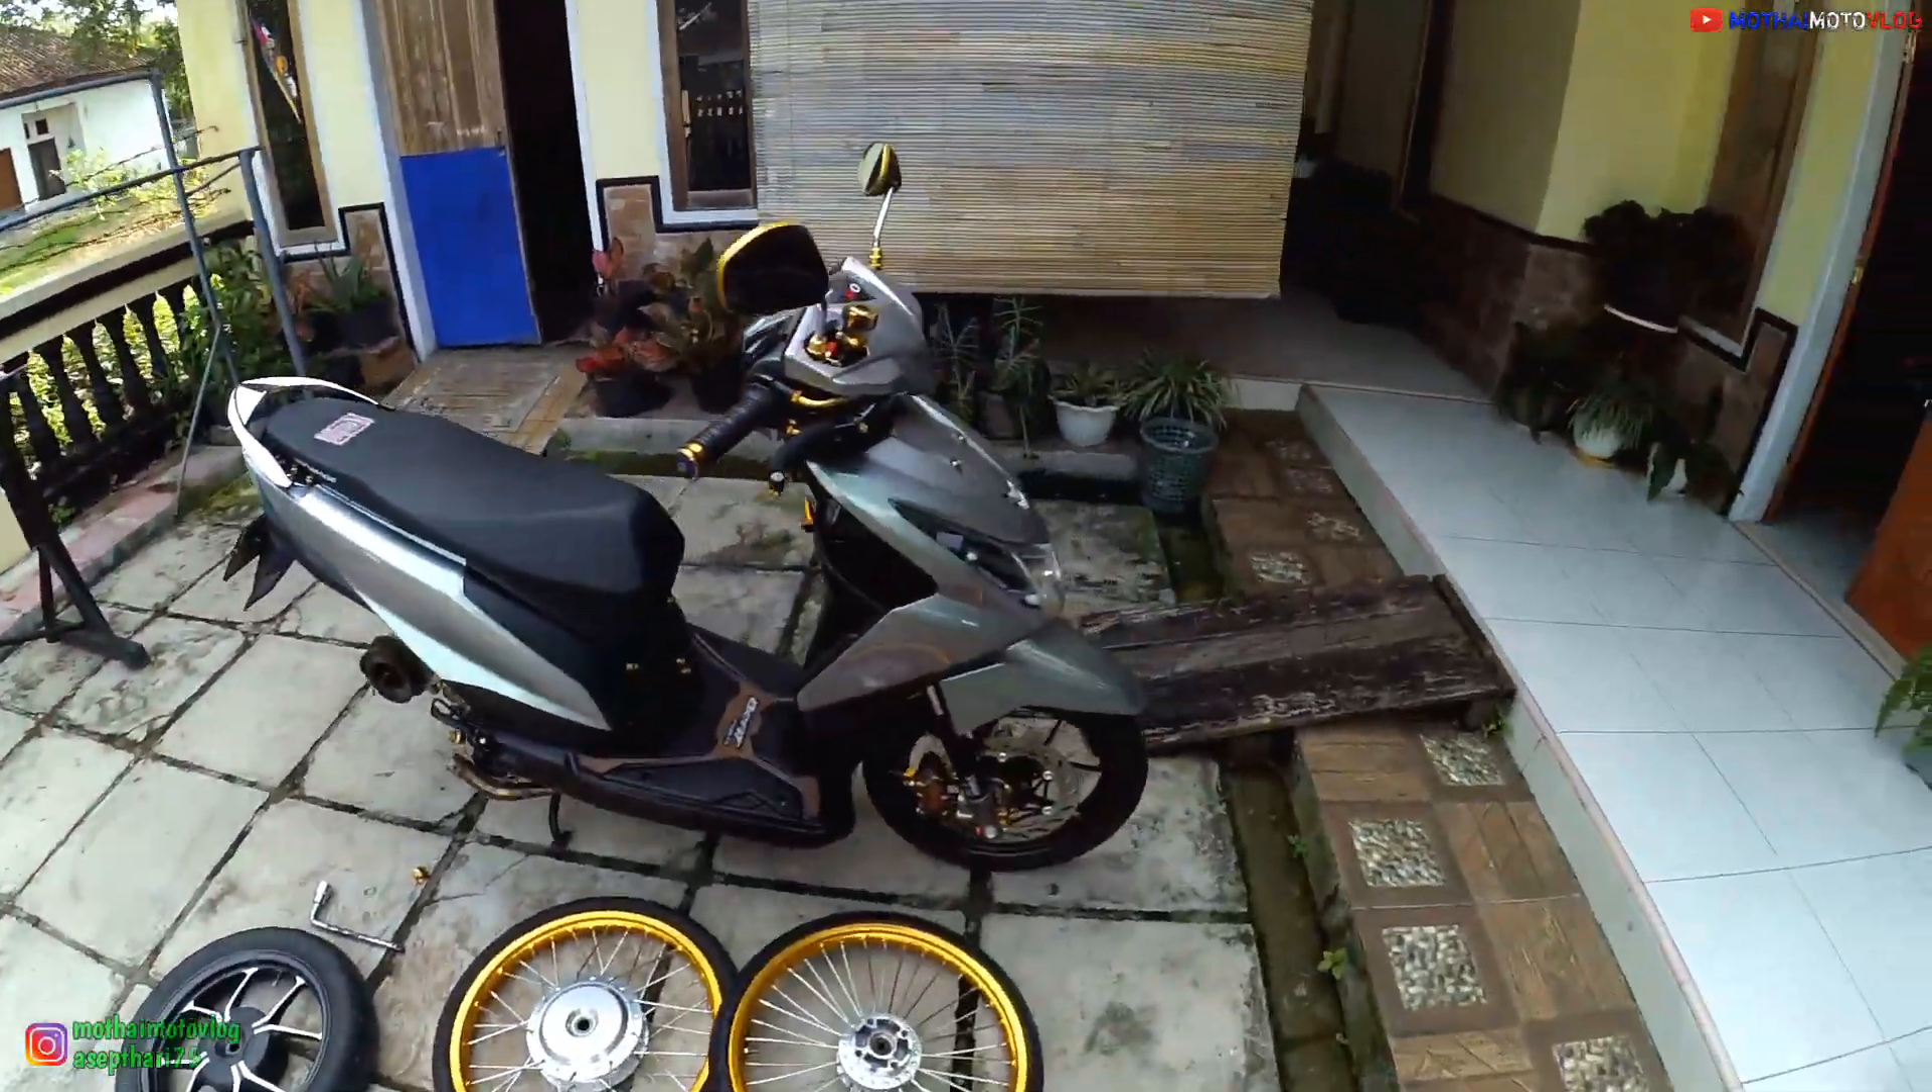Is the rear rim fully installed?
No.